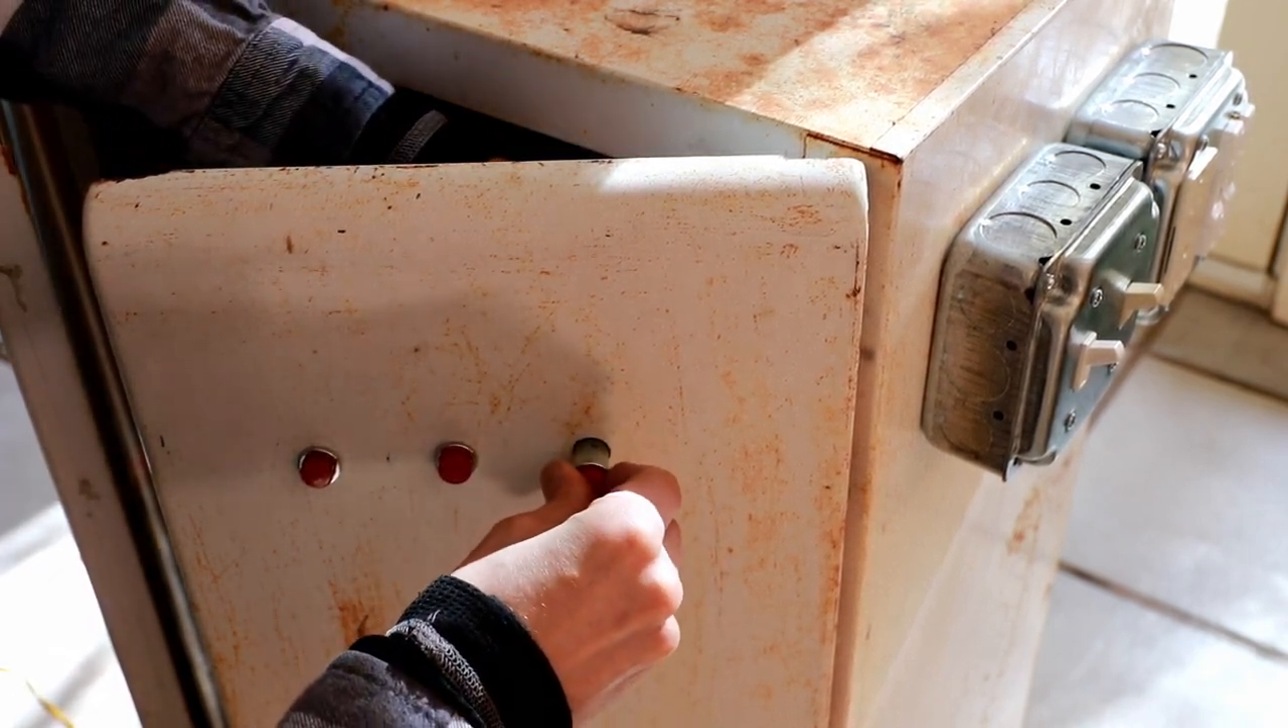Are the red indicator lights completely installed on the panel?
No.